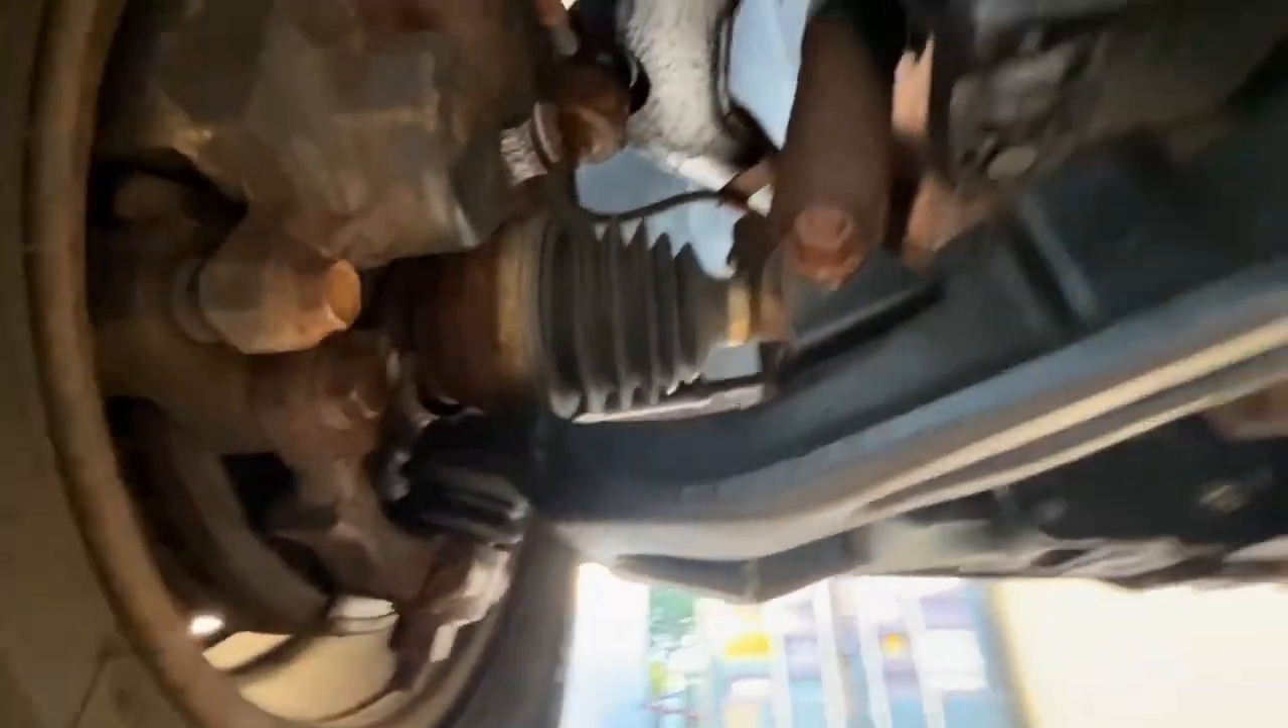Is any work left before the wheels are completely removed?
Yes.